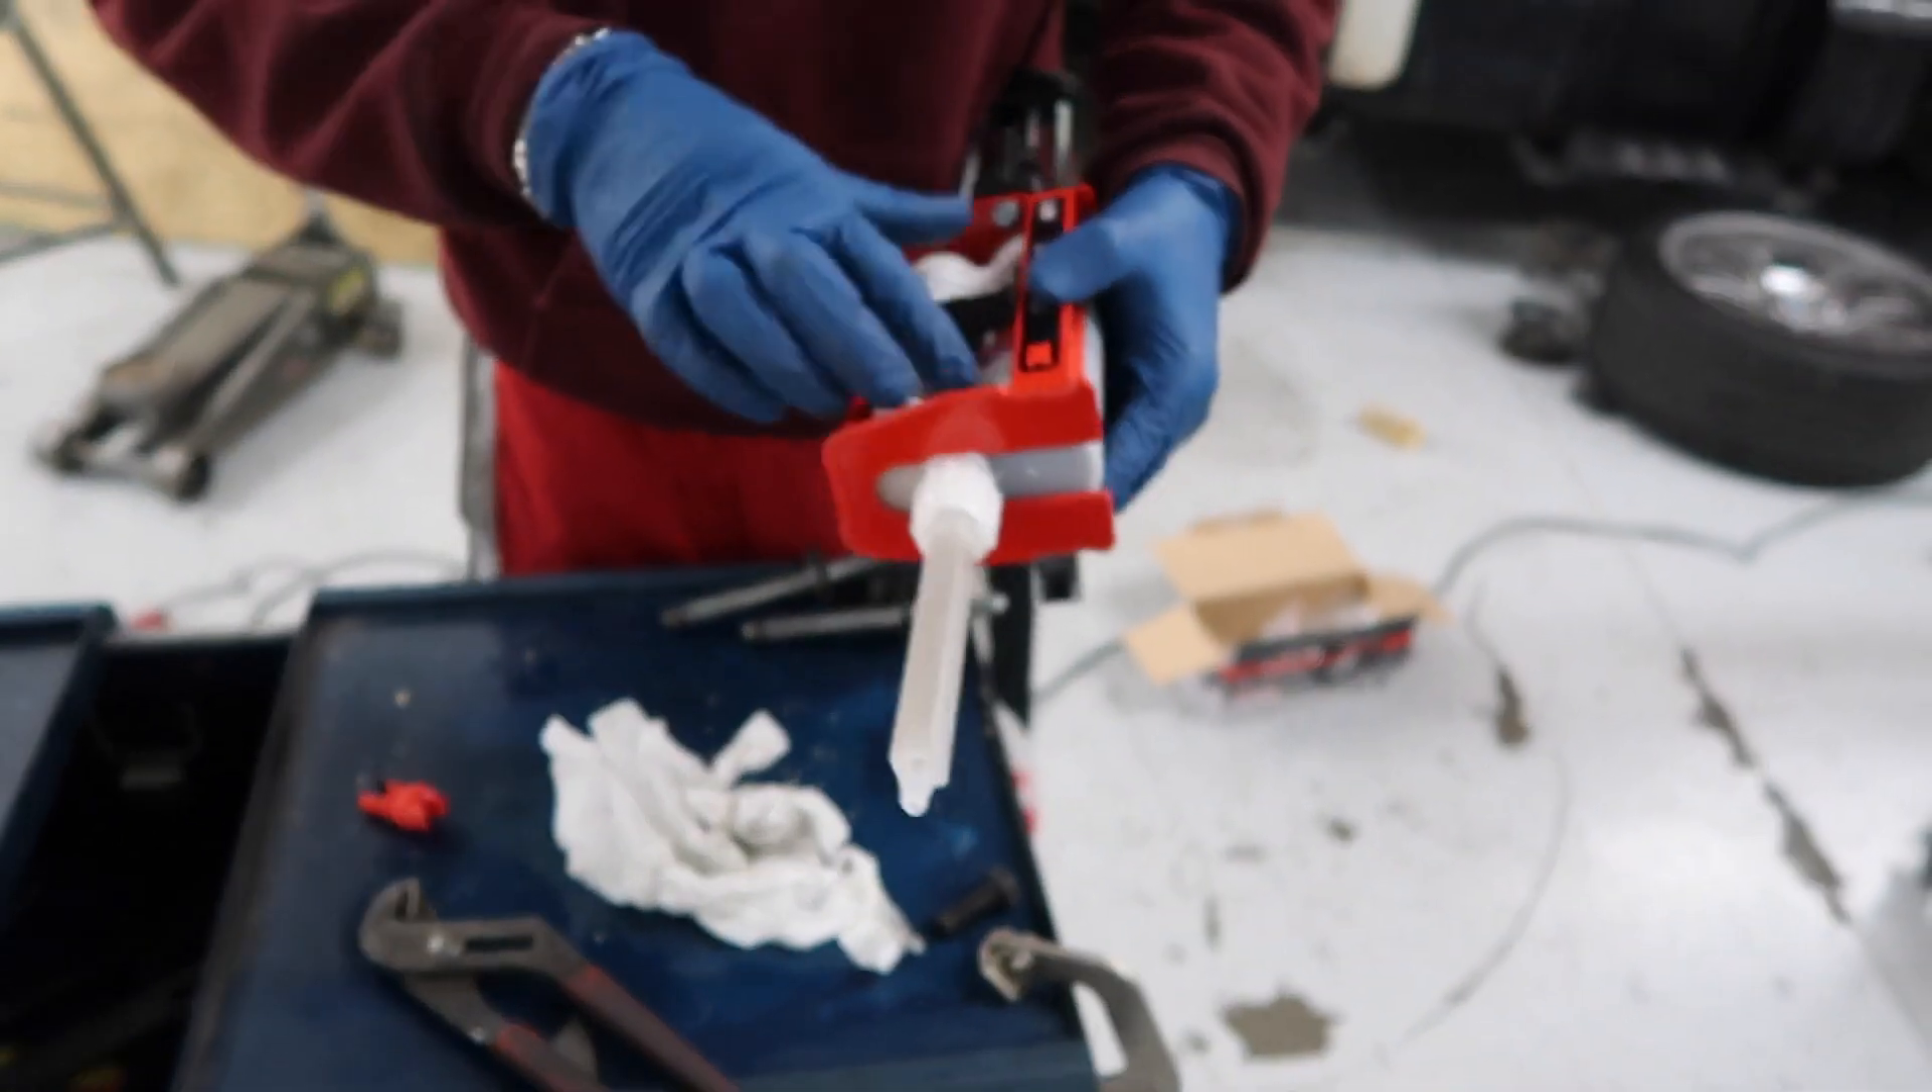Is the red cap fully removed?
Yes.